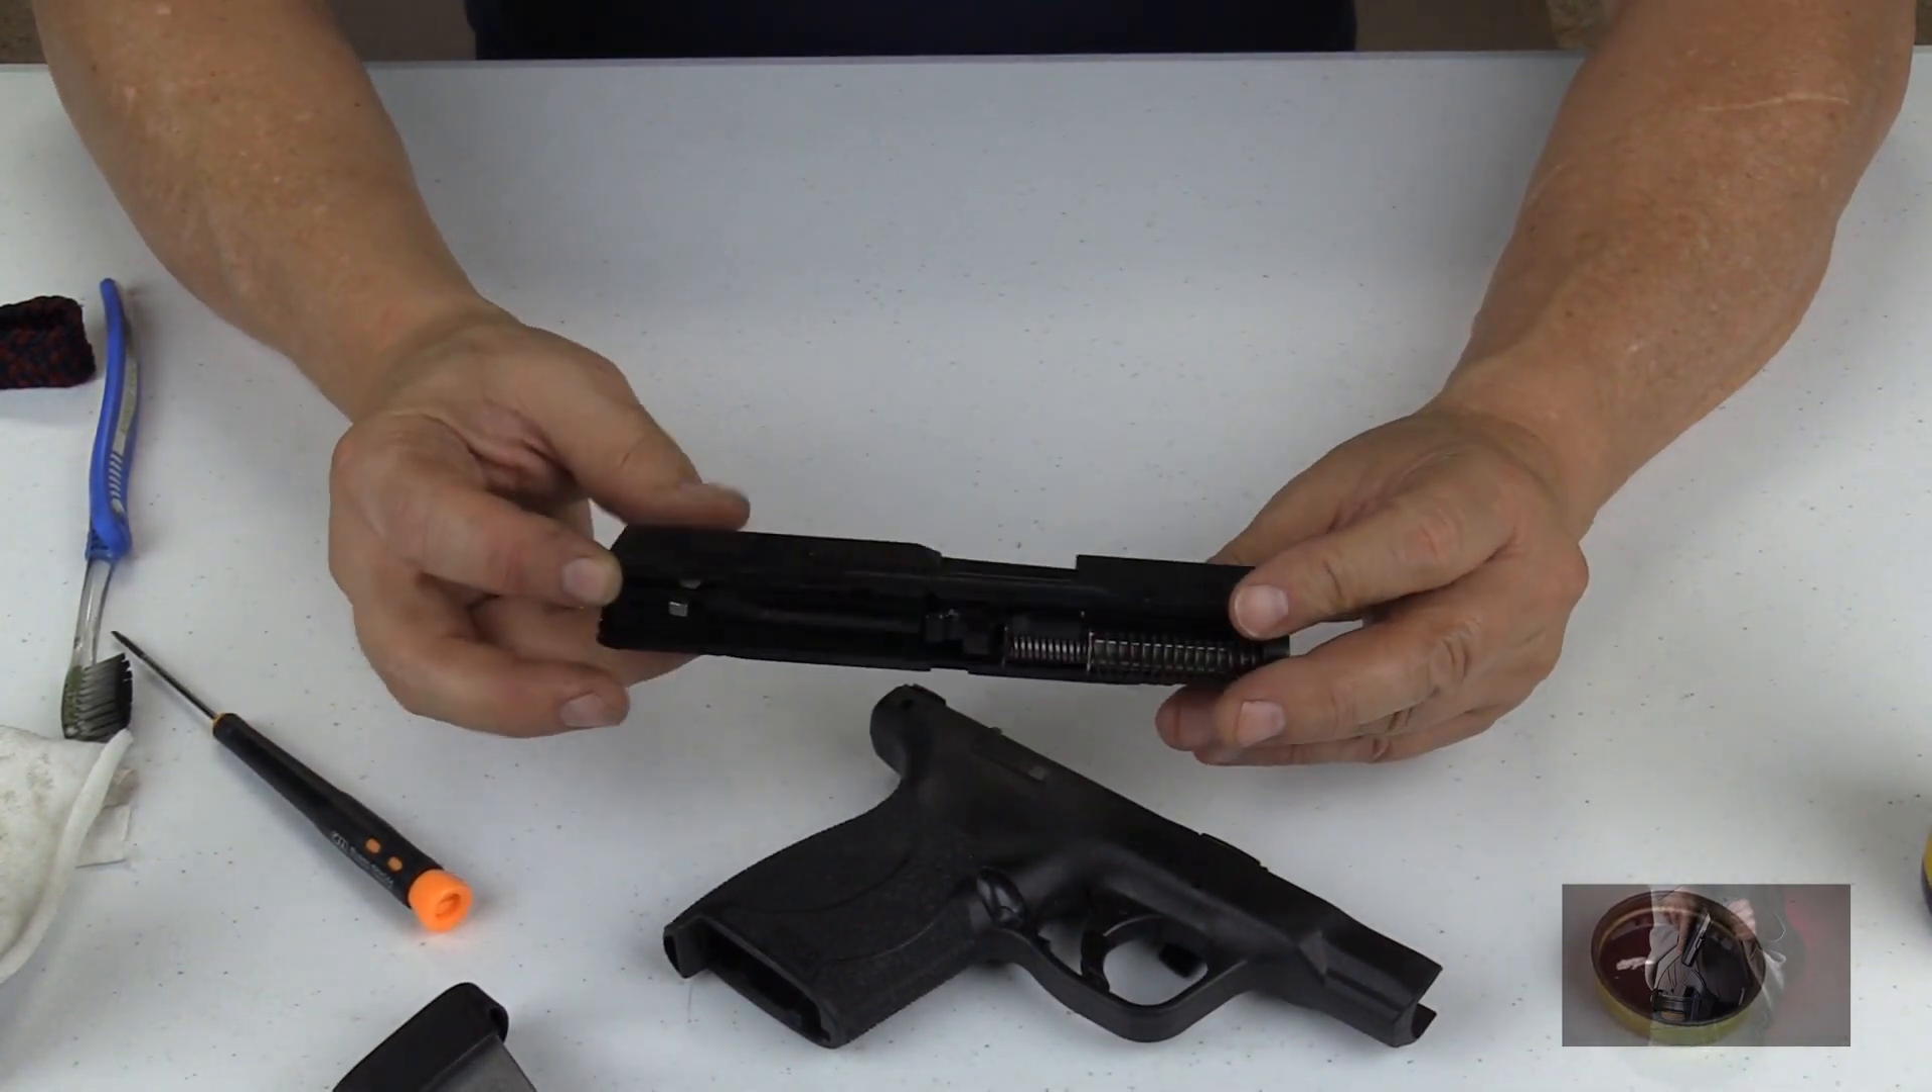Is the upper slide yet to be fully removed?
No.